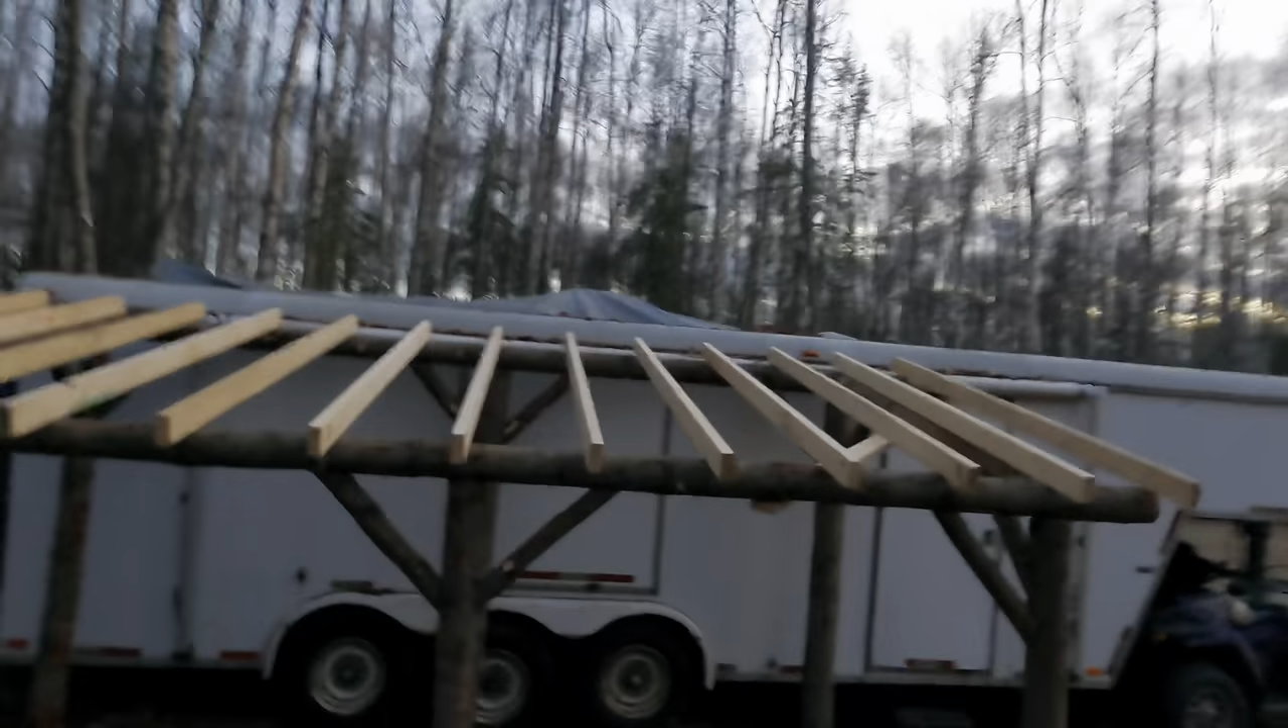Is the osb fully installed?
No.